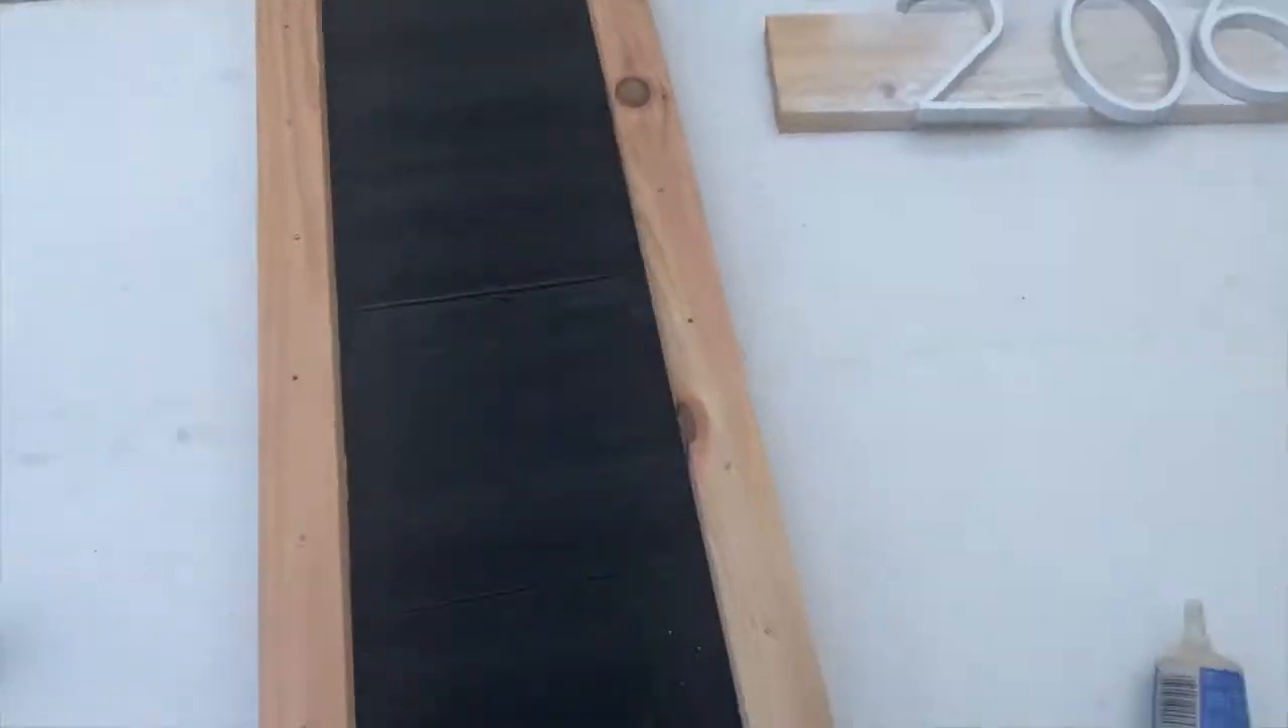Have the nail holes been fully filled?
No.